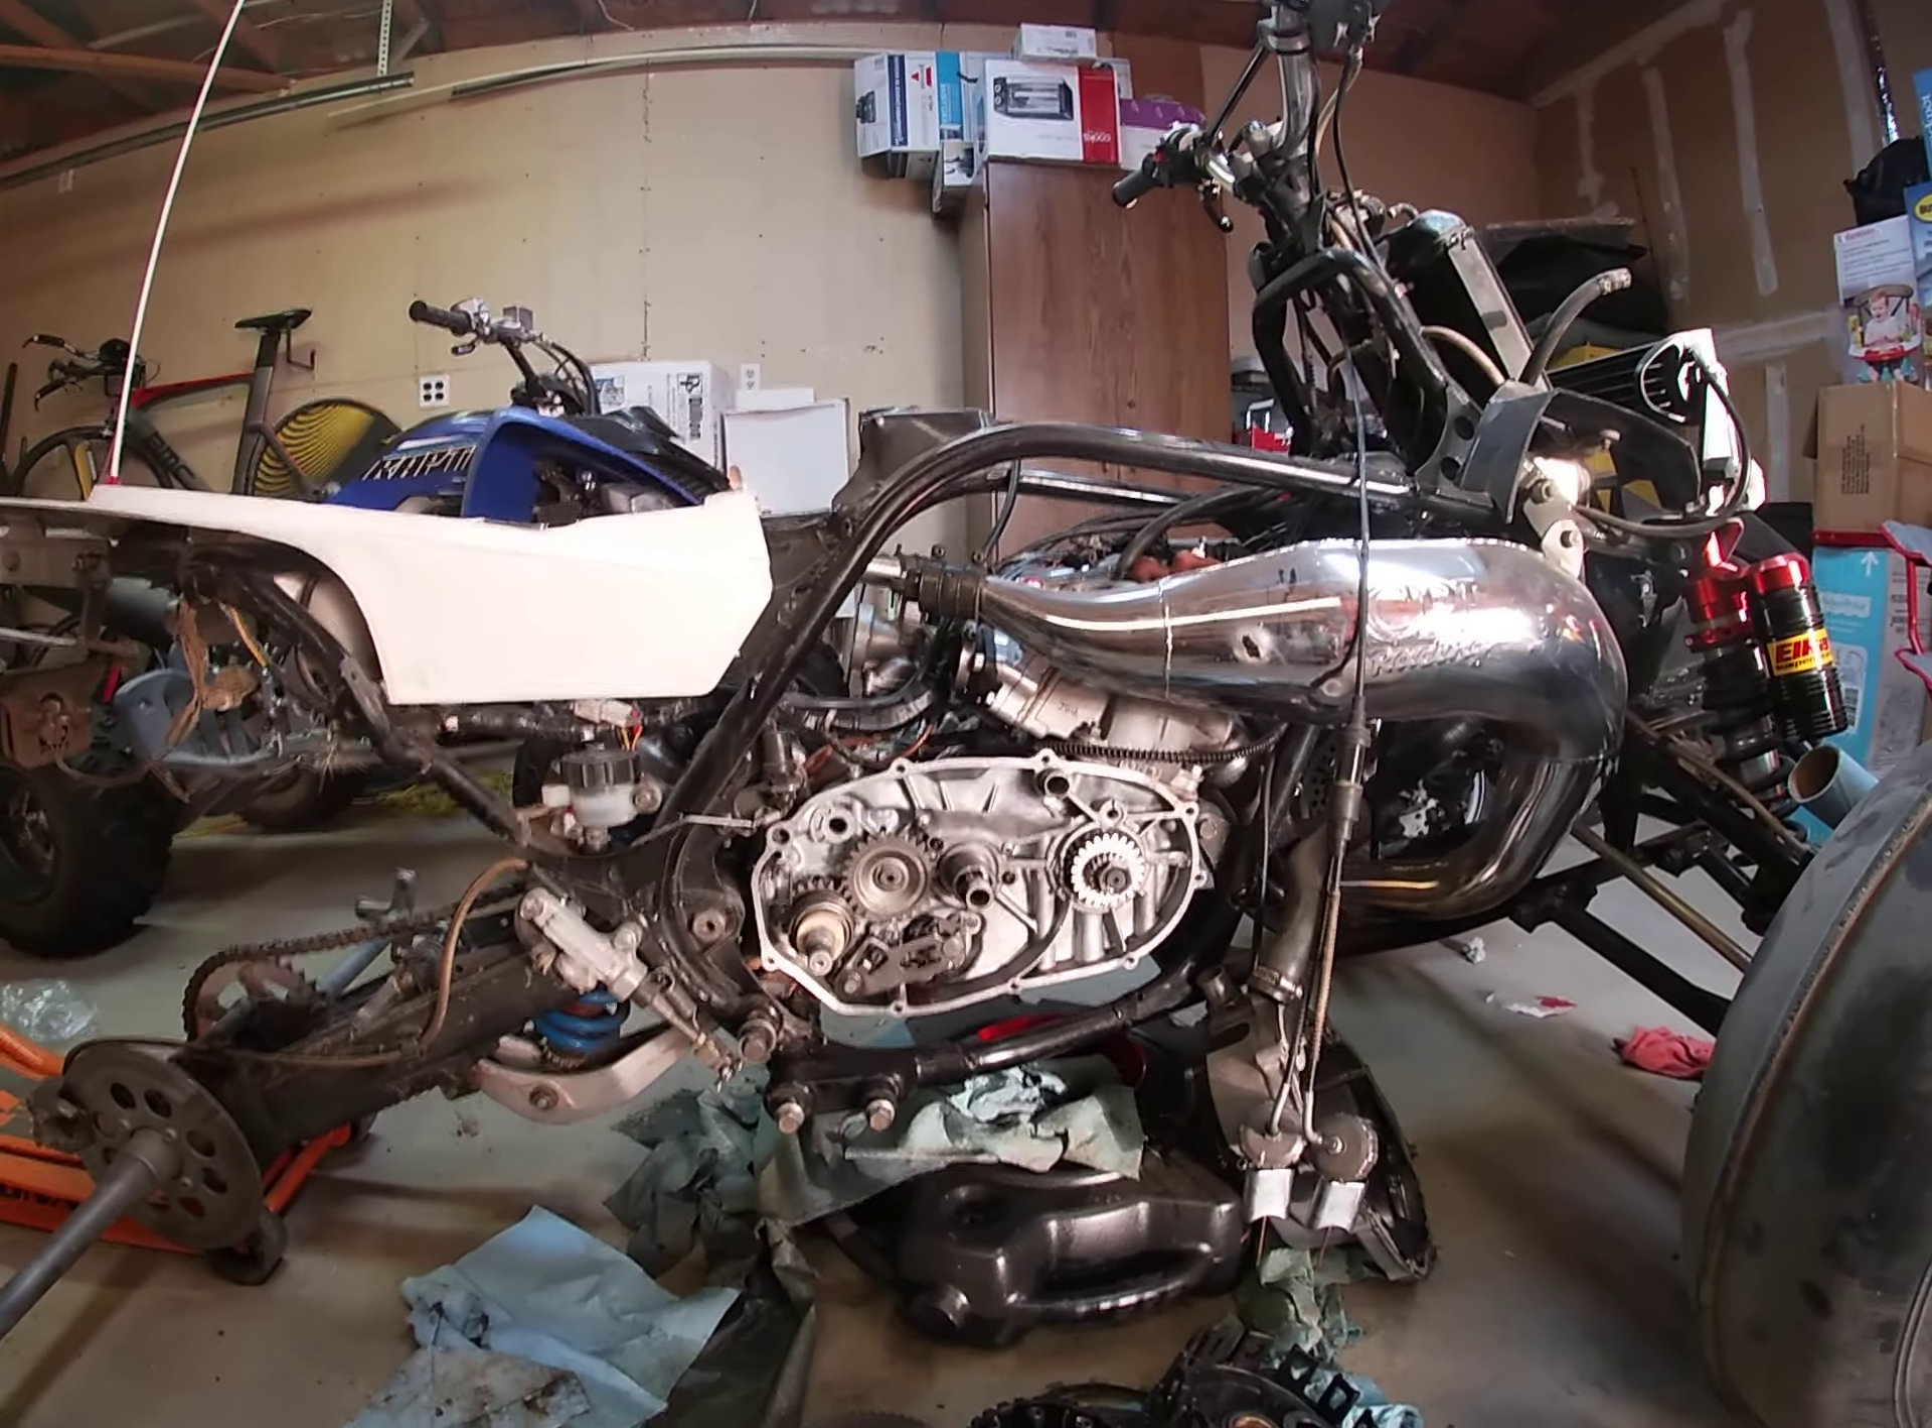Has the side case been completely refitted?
No.